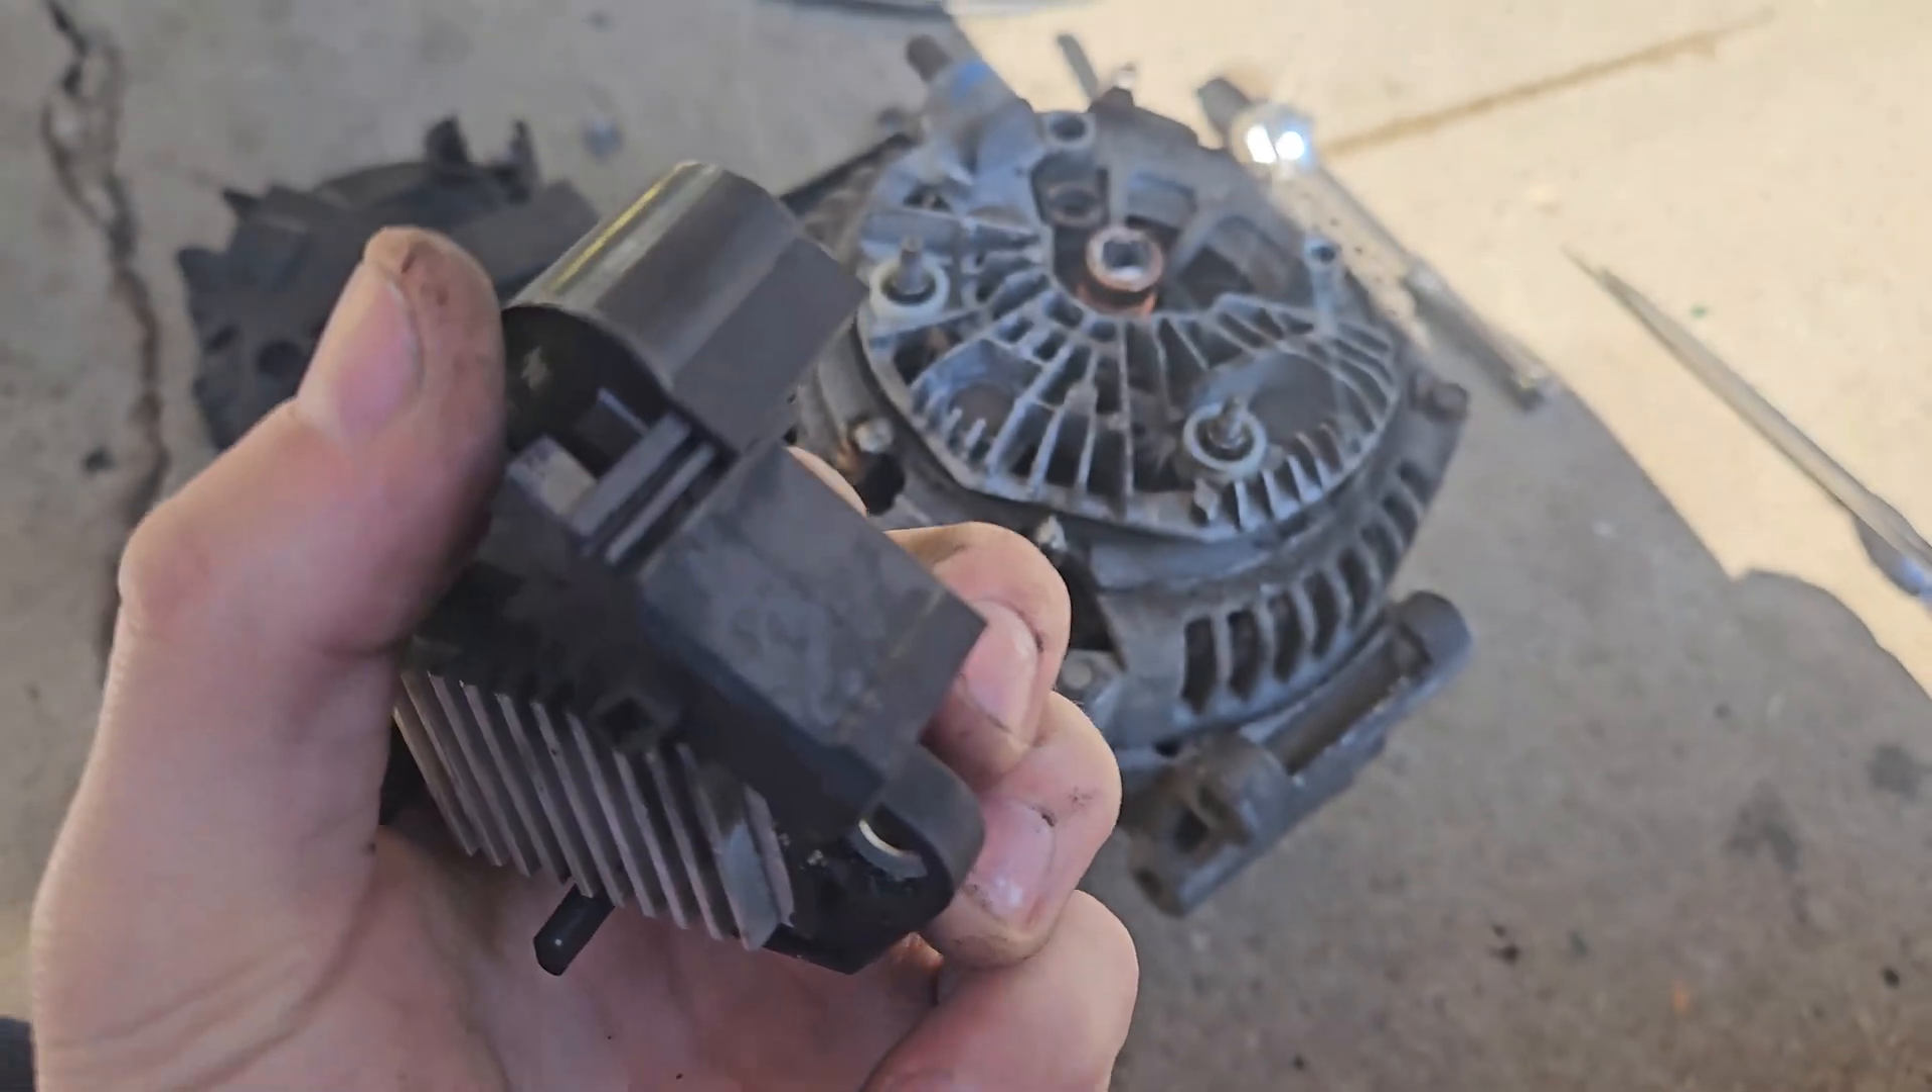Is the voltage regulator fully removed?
Yes.